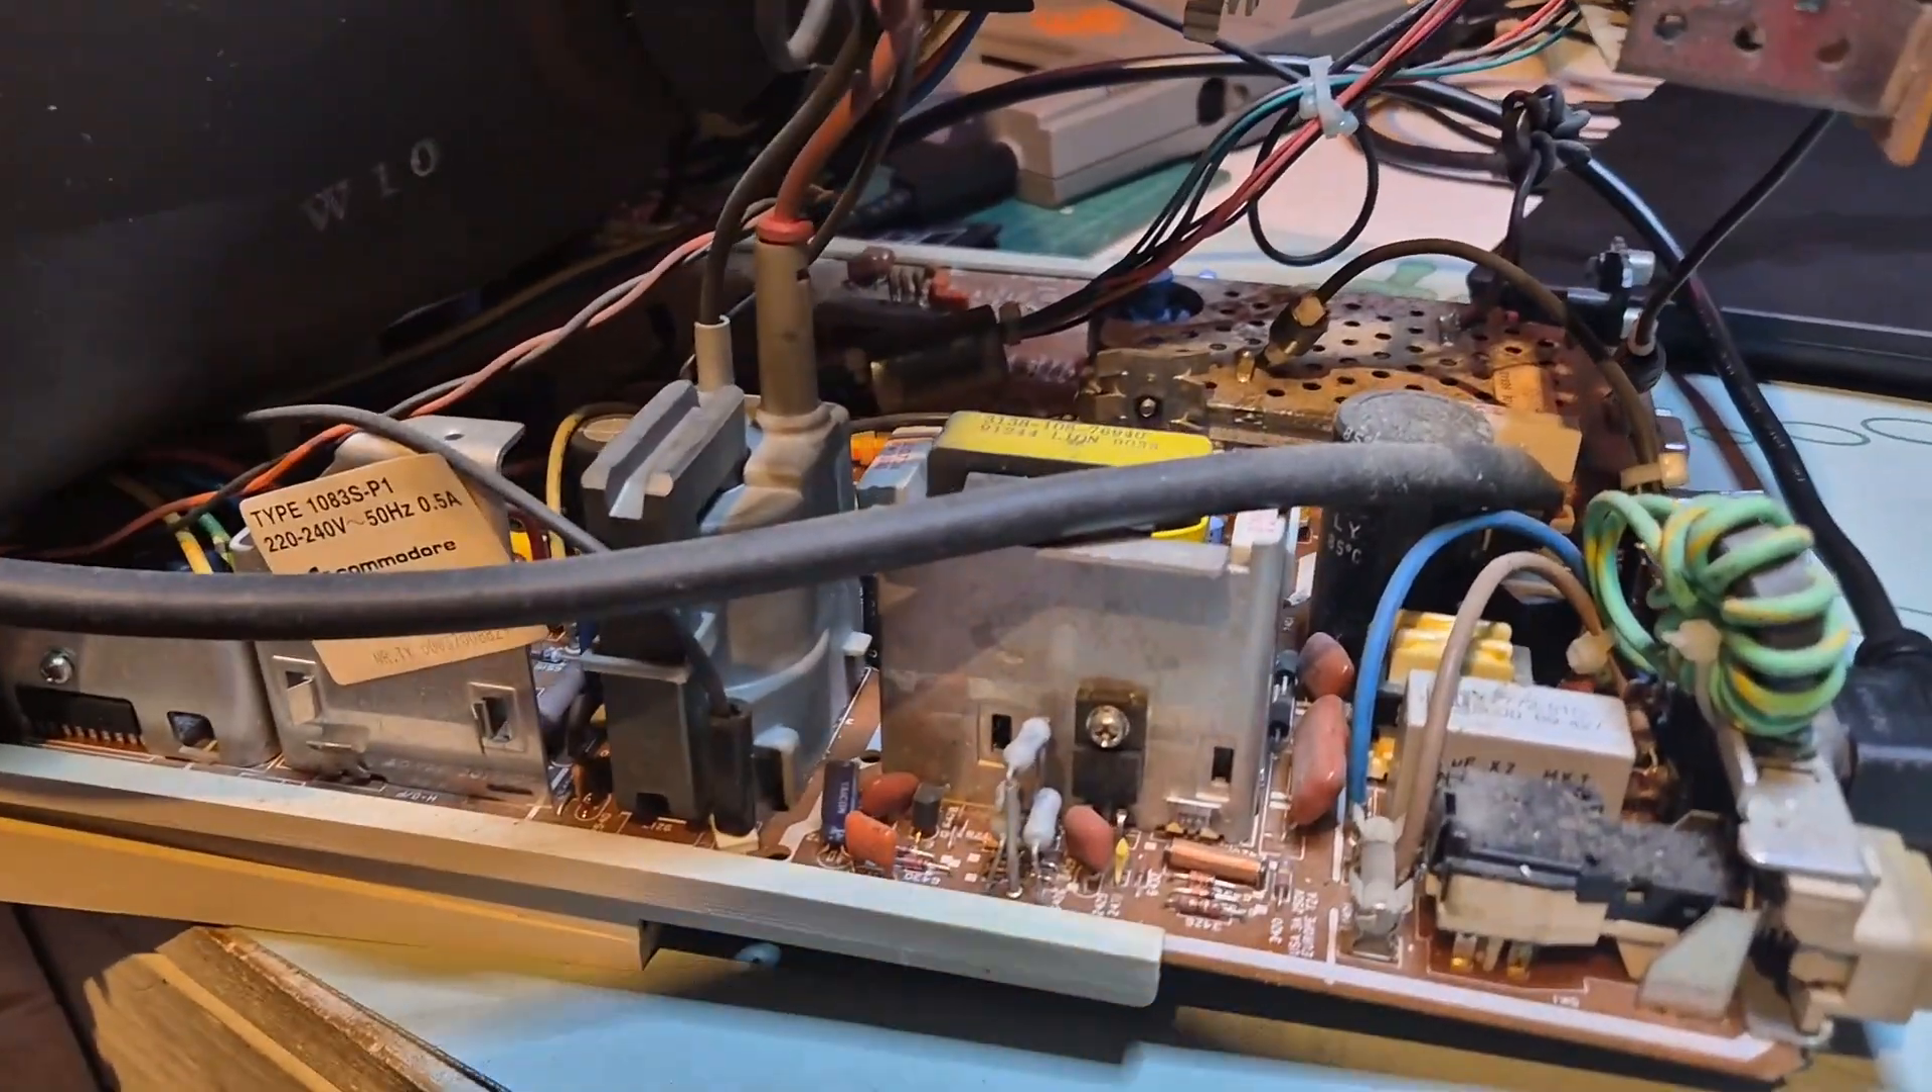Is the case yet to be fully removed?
No.